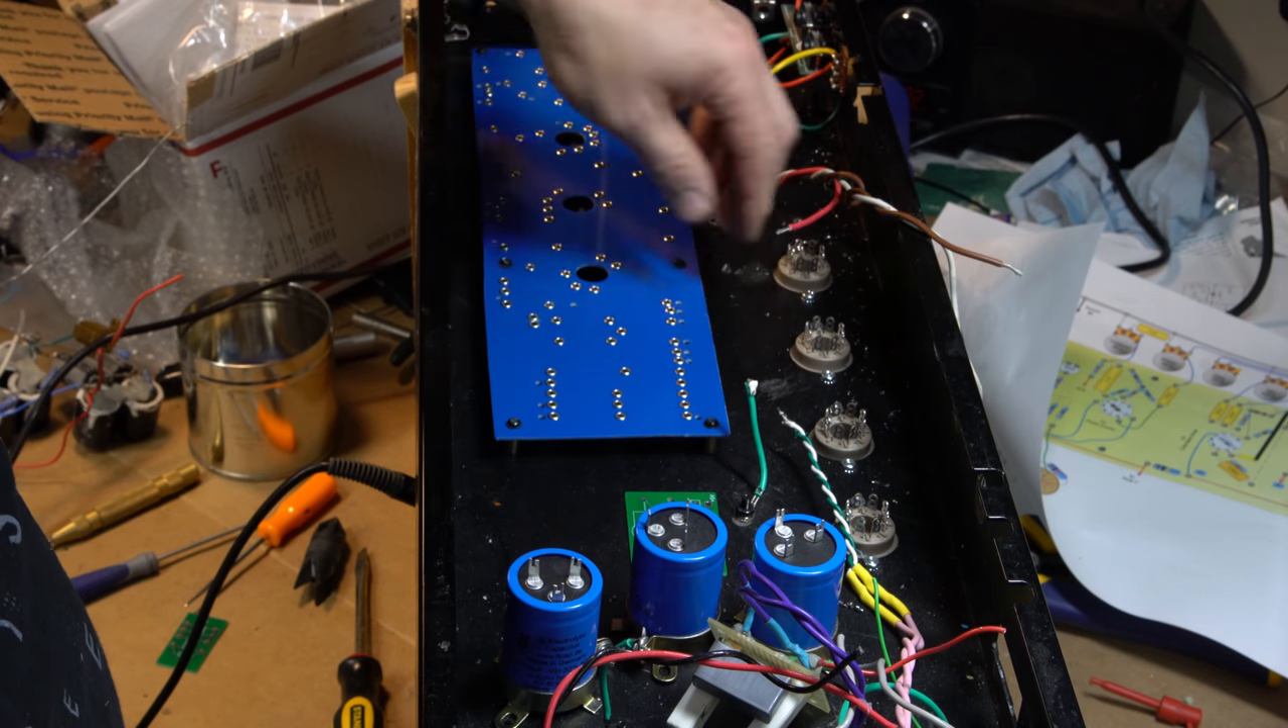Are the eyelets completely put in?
Yes.